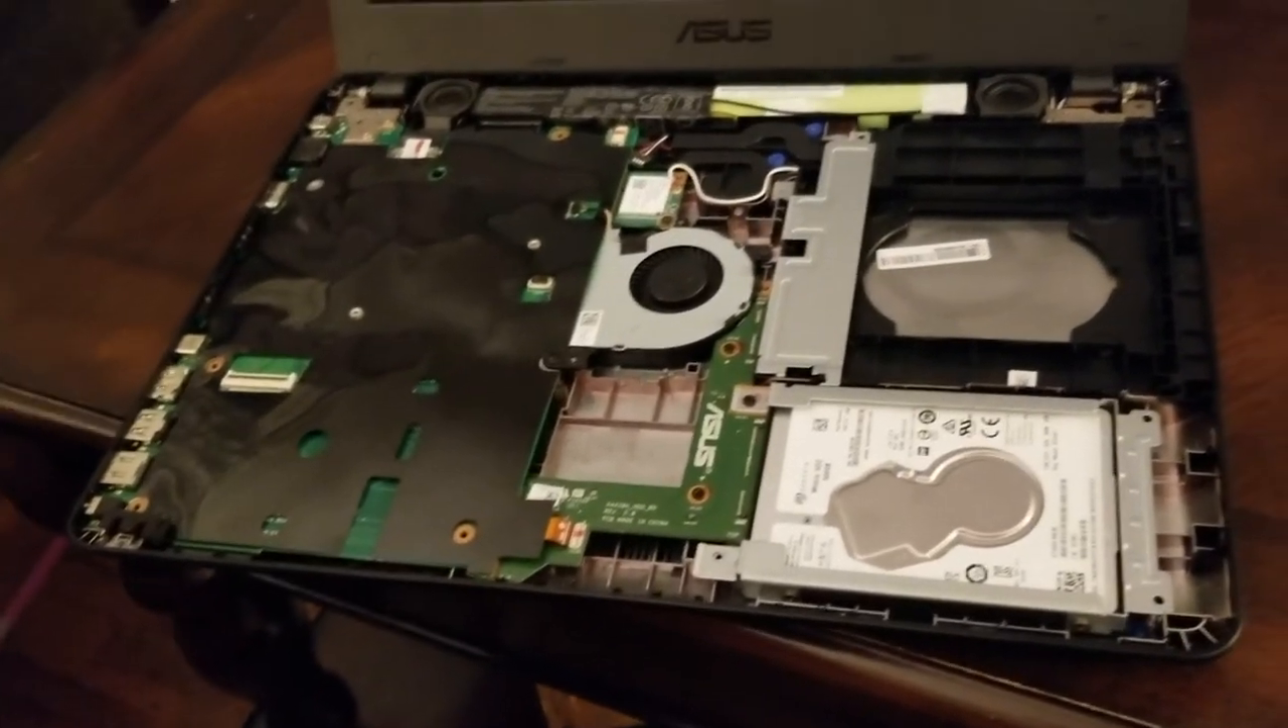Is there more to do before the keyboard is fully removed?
No.